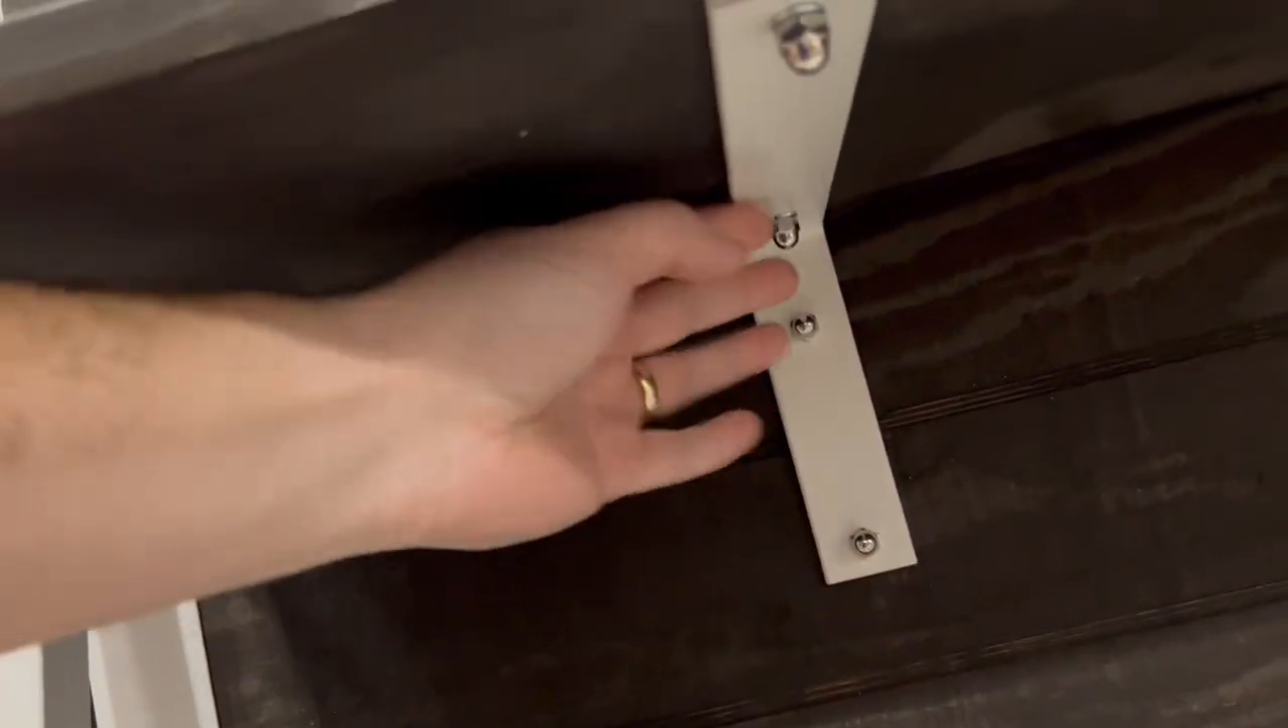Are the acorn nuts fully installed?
Yes.